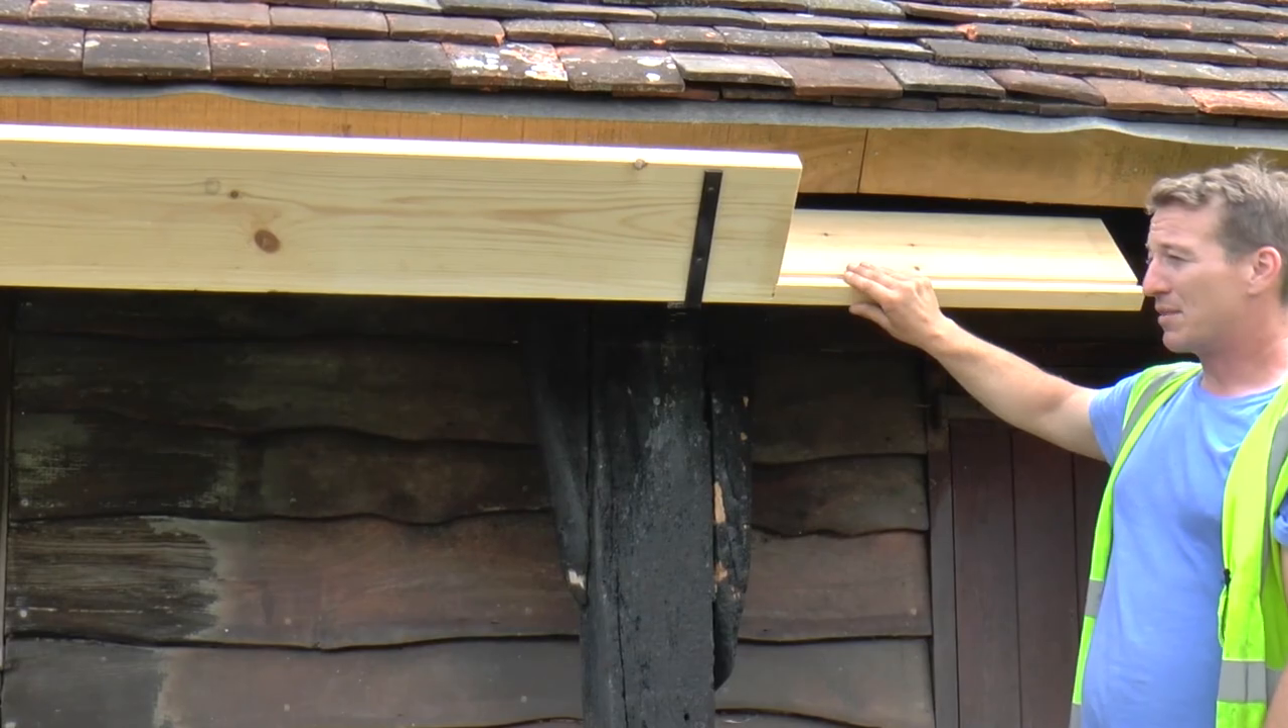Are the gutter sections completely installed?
No.